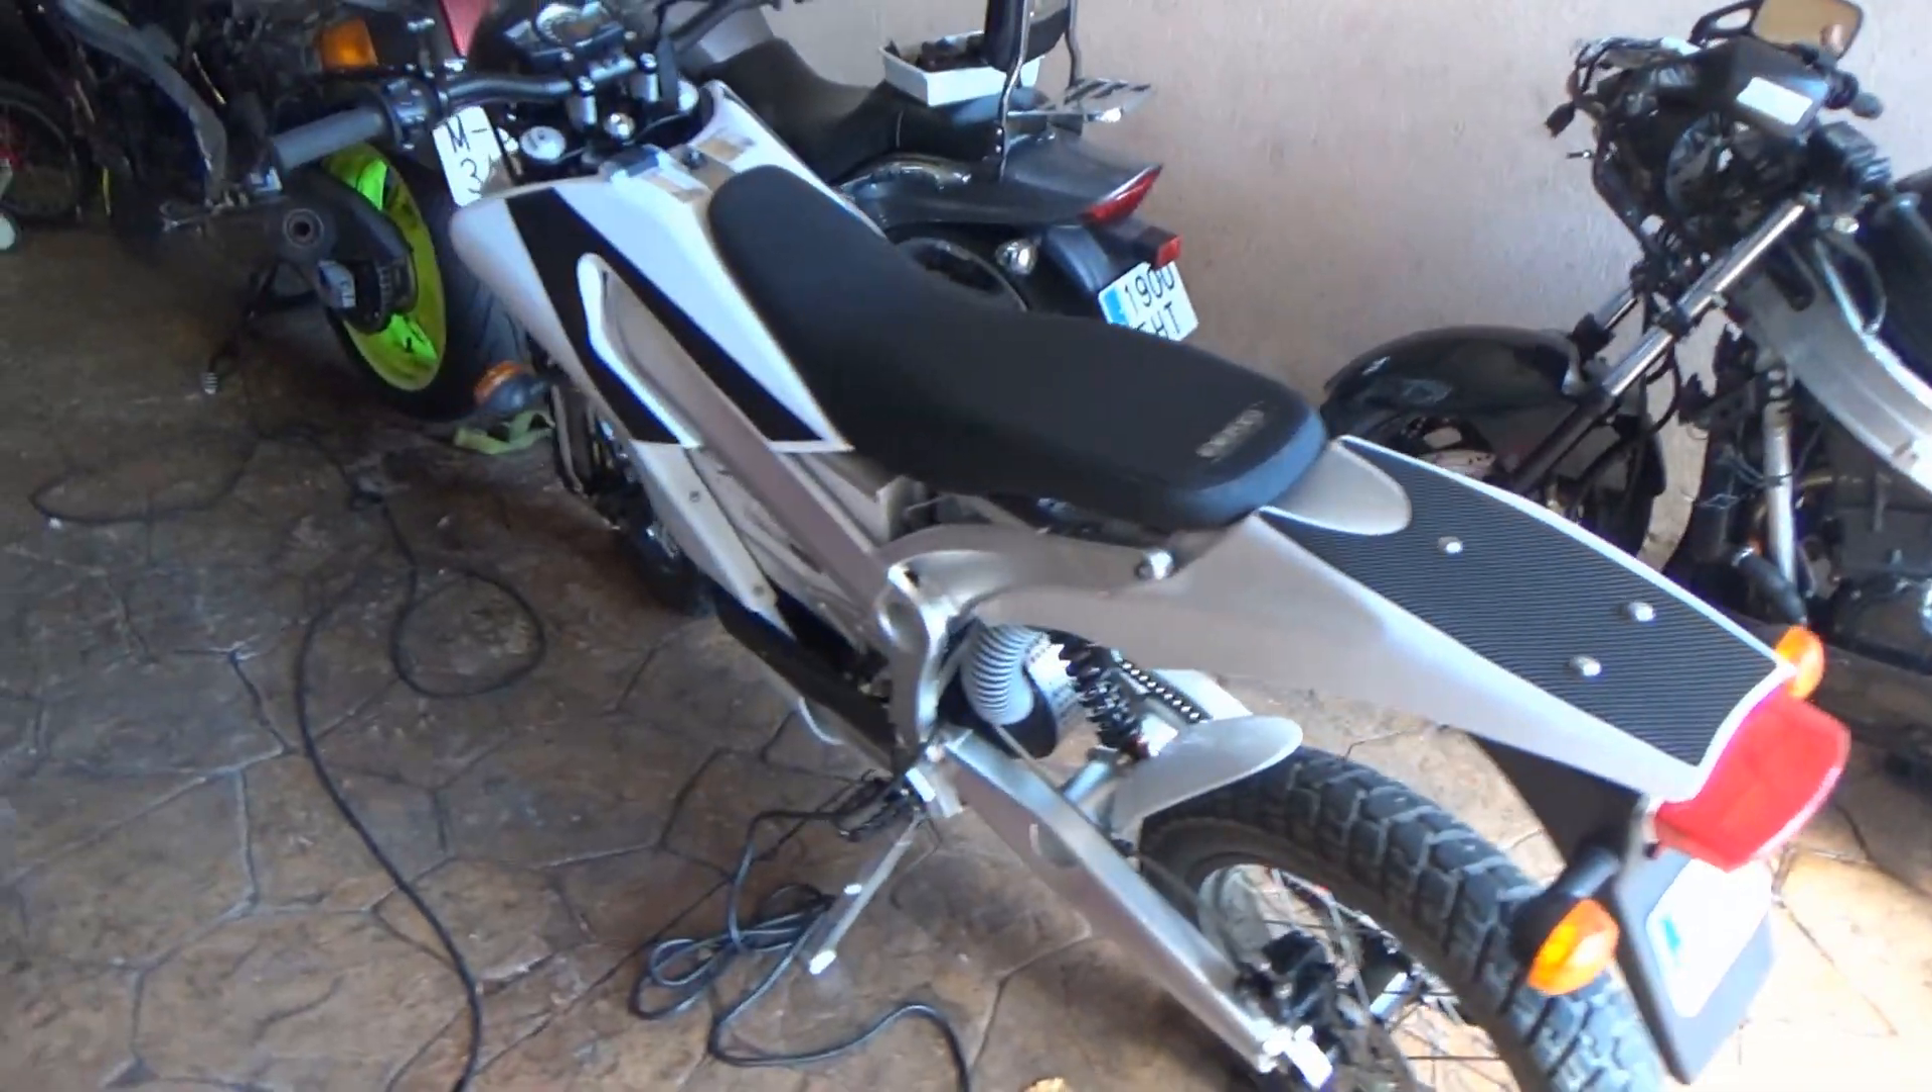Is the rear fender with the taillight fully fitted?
Yes.